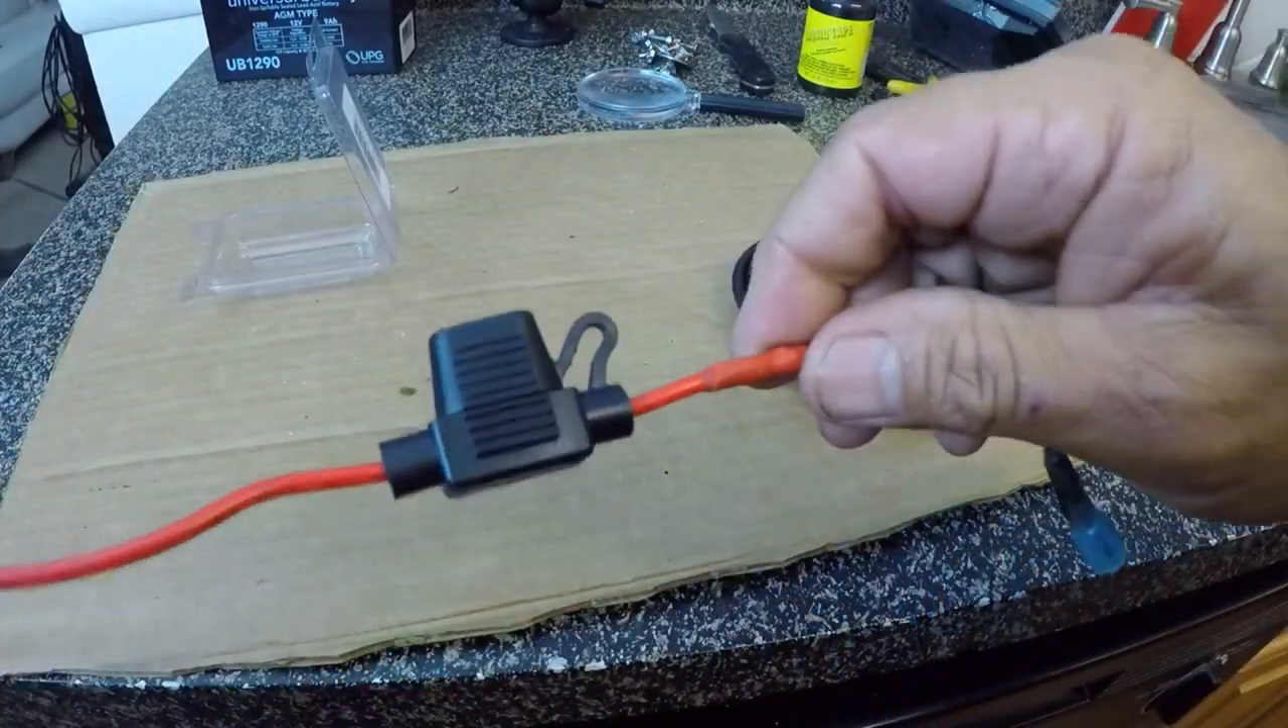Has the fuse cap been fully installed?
Yes.